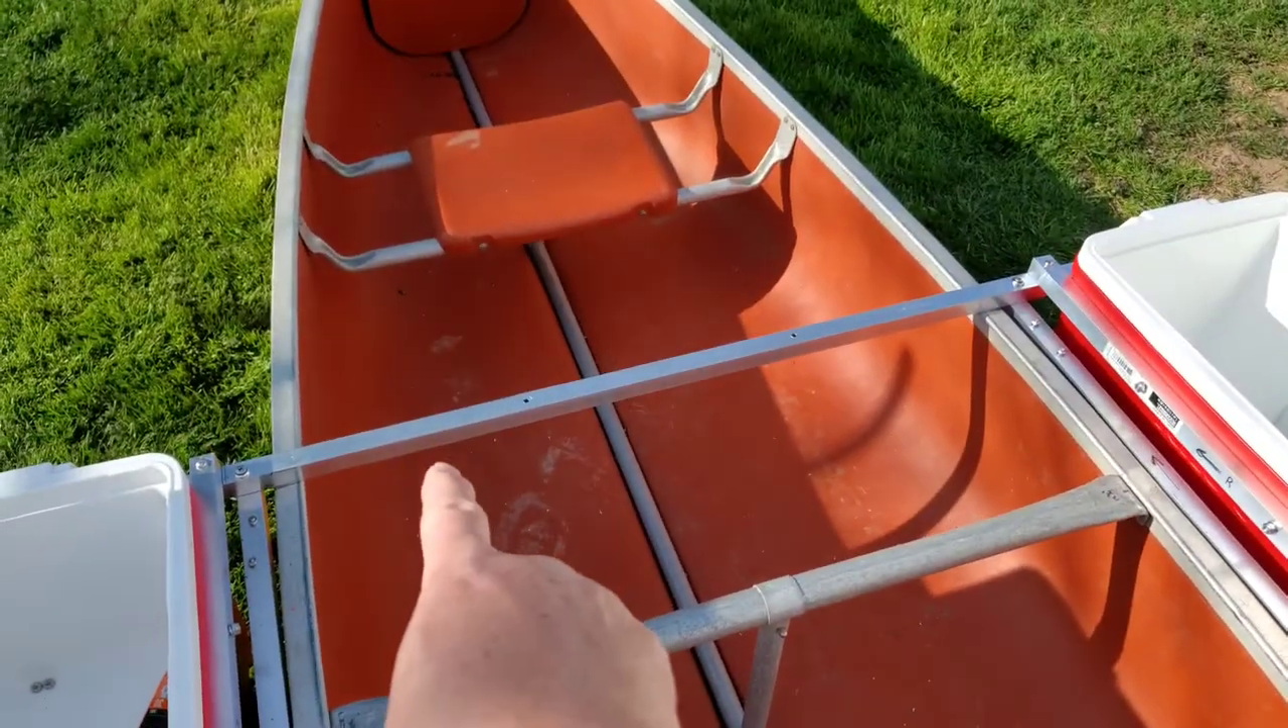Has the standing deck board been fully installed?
No.